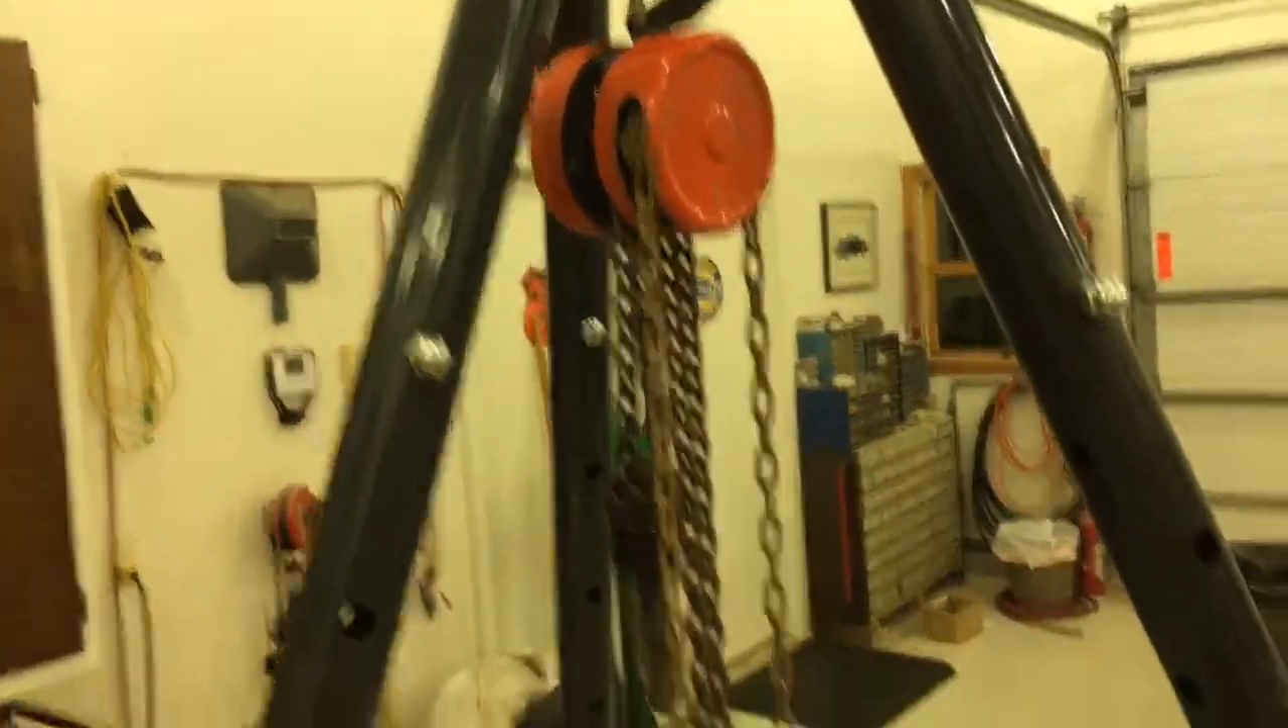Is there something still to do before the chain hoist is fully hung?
No.